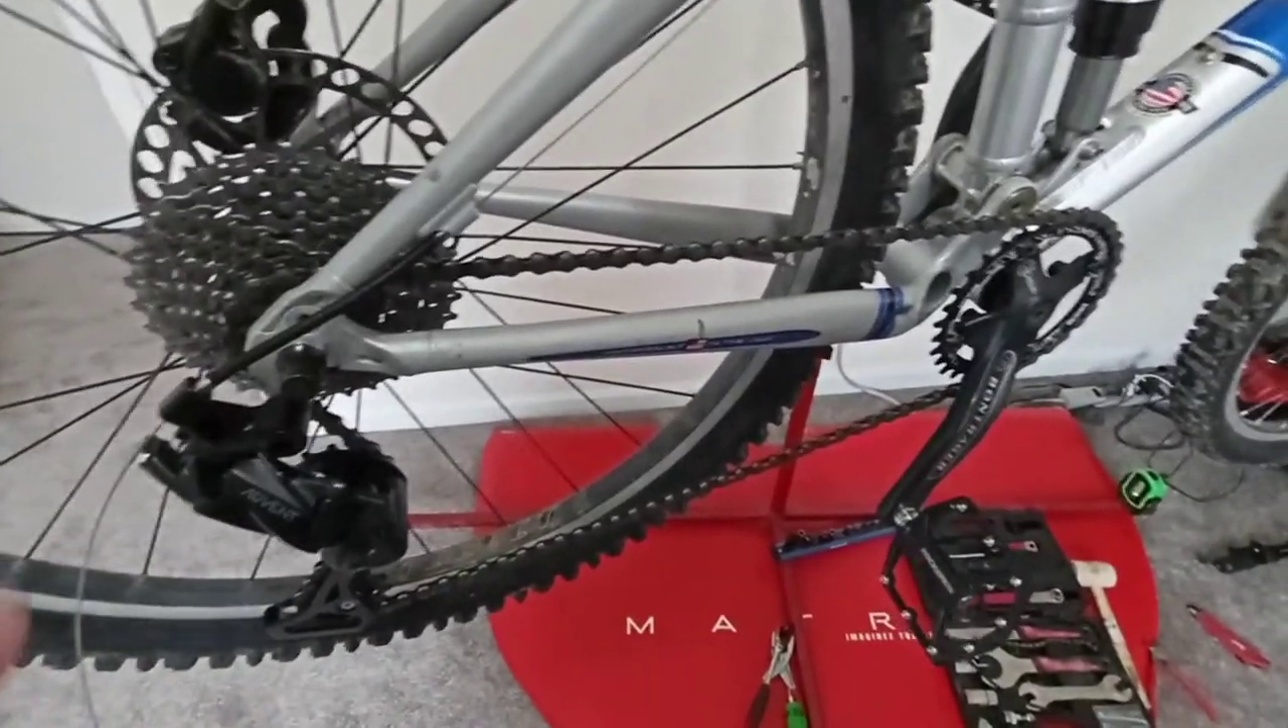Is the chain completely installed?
Yes.